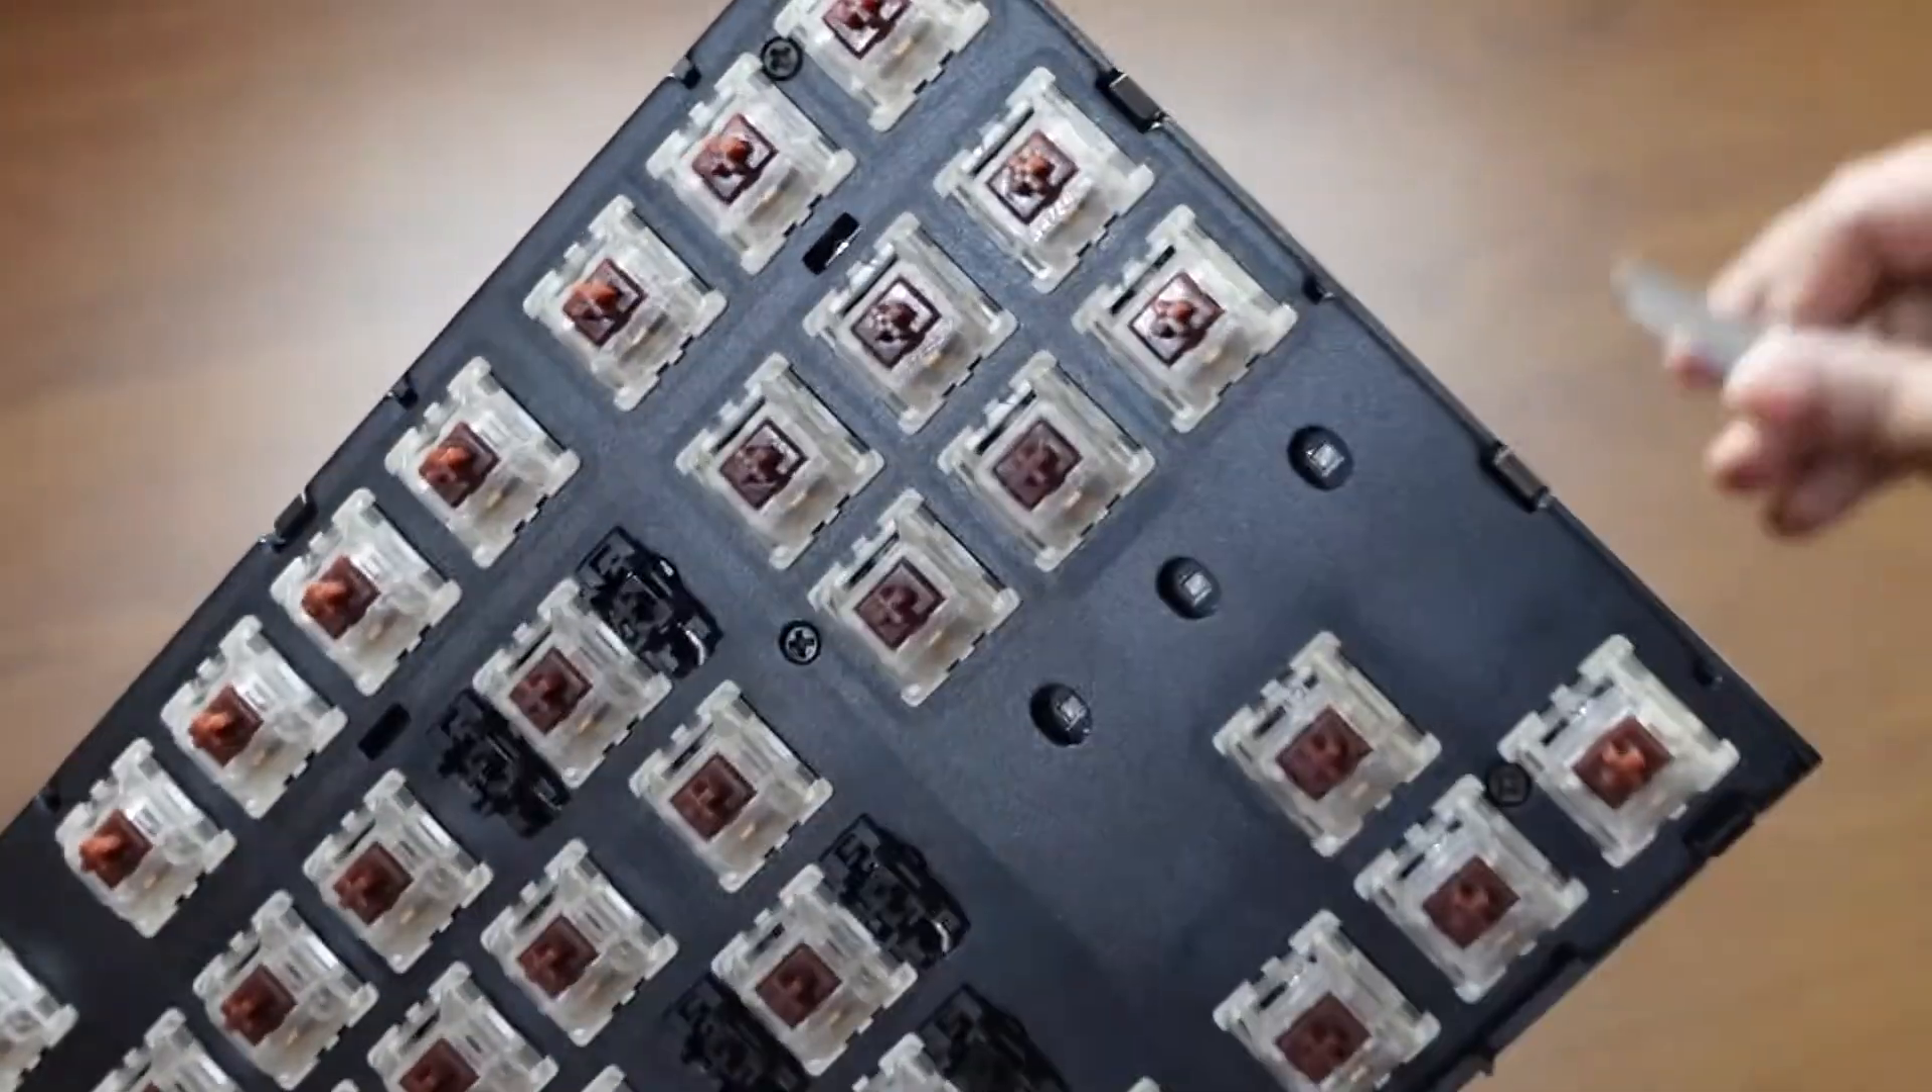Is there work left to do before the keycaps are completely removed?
No.